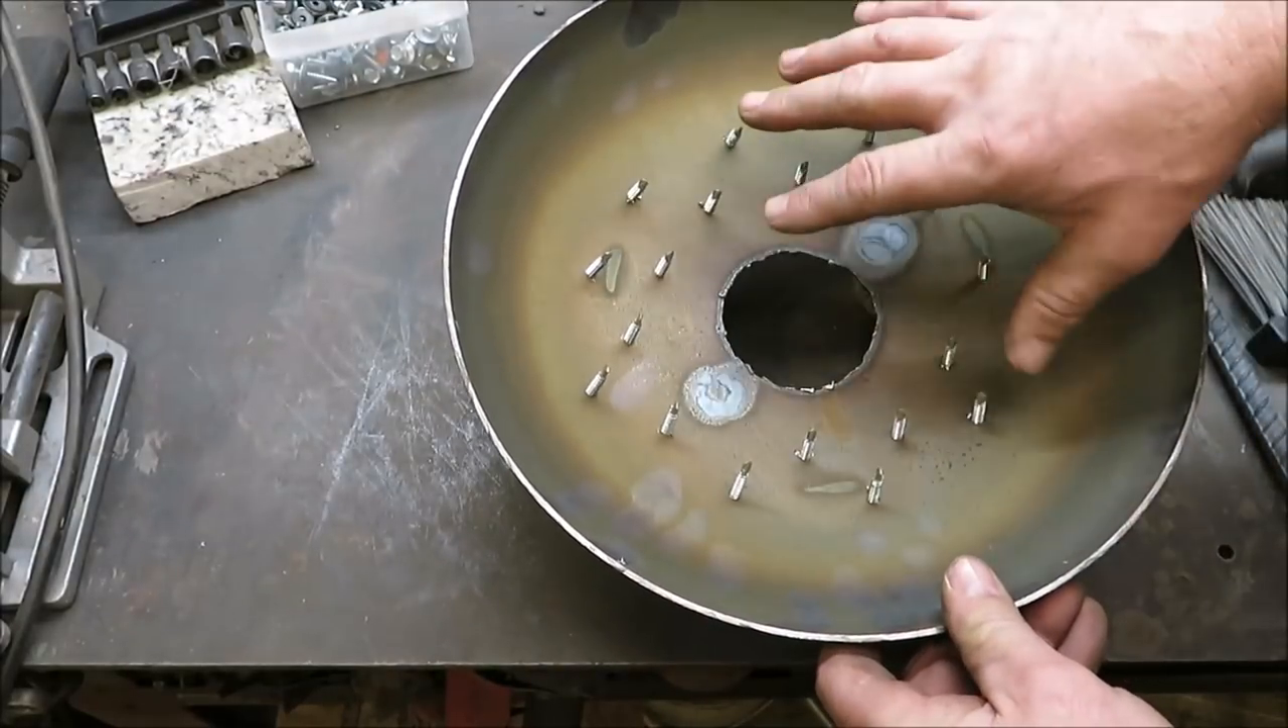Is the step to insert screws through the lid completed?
Yes.